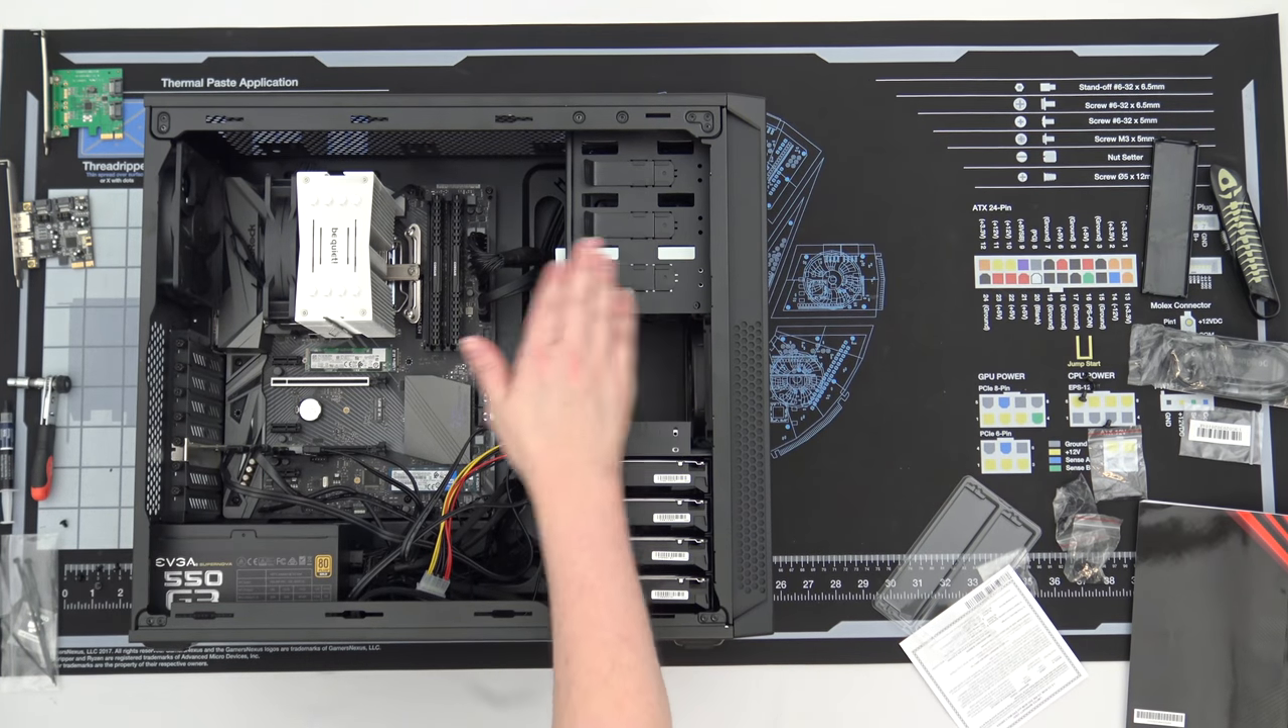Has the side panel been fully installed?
No.